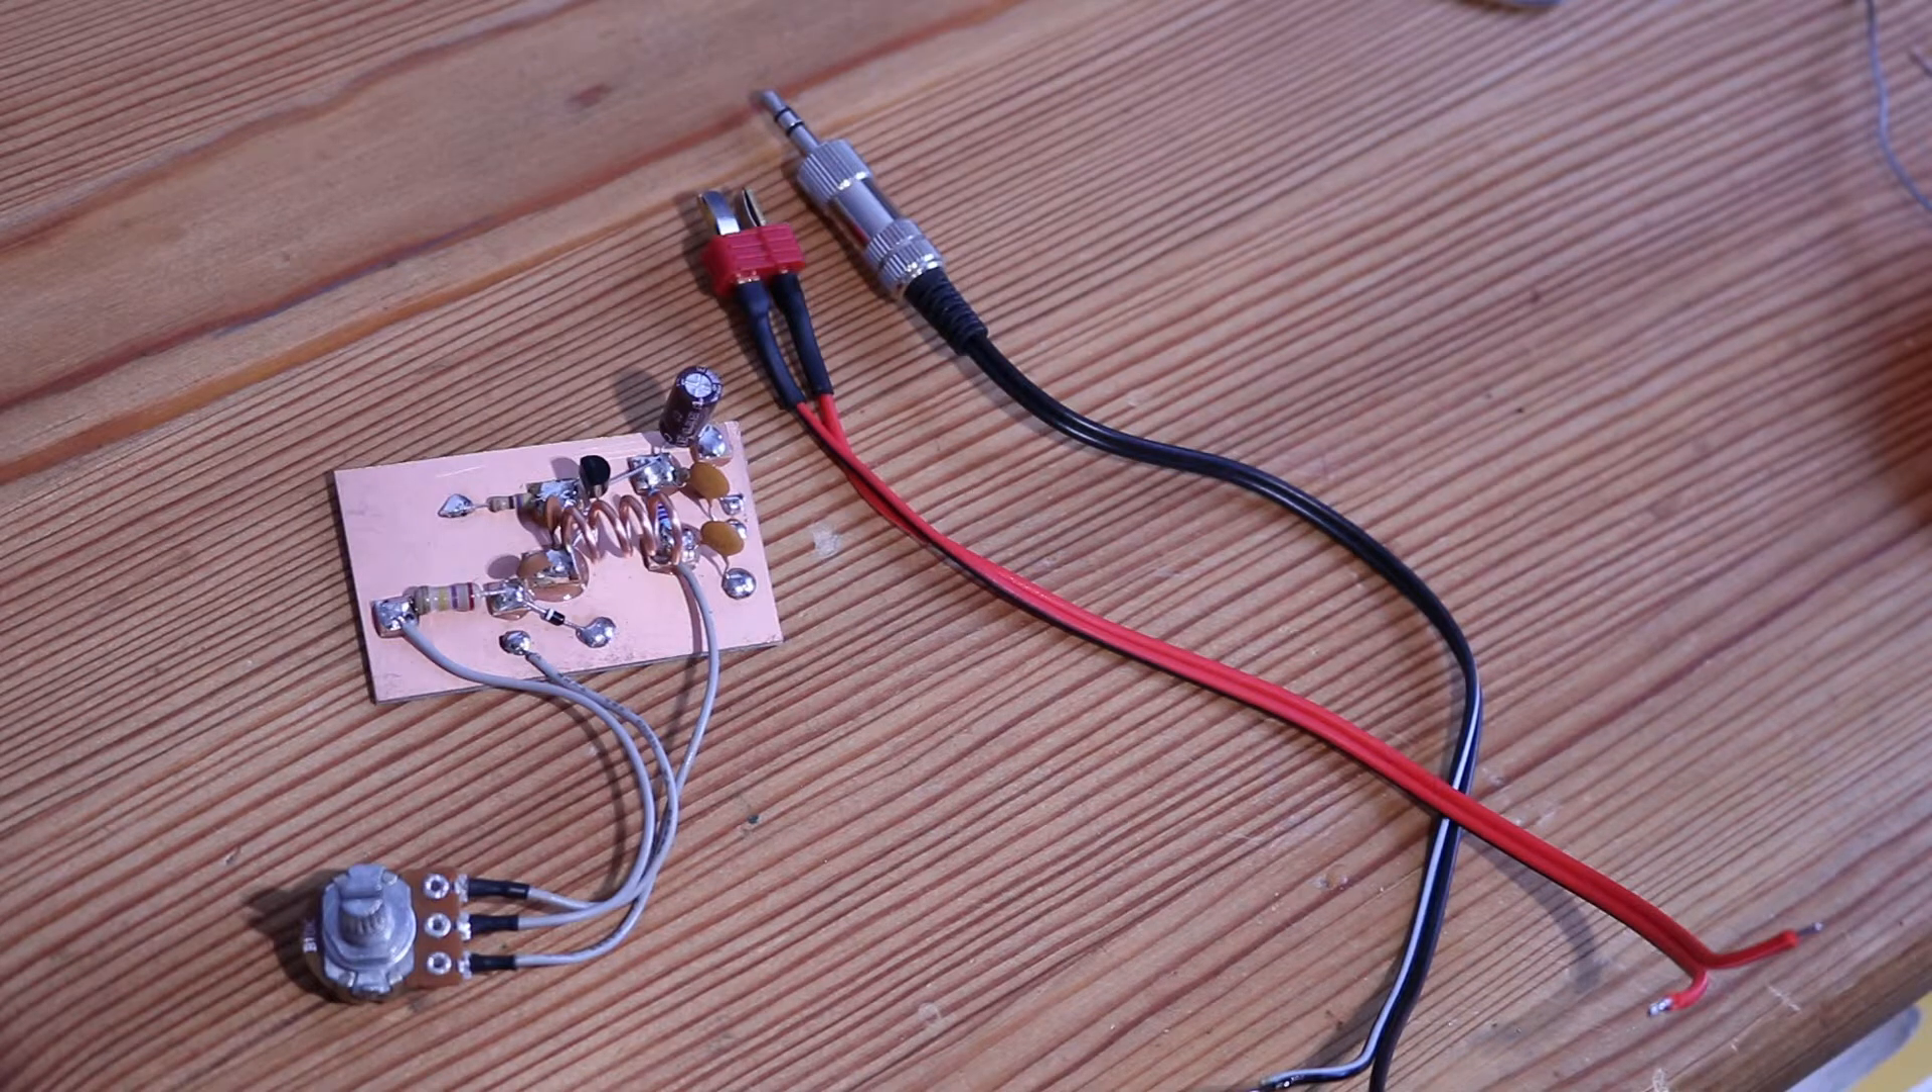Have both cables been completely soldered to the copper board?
No.